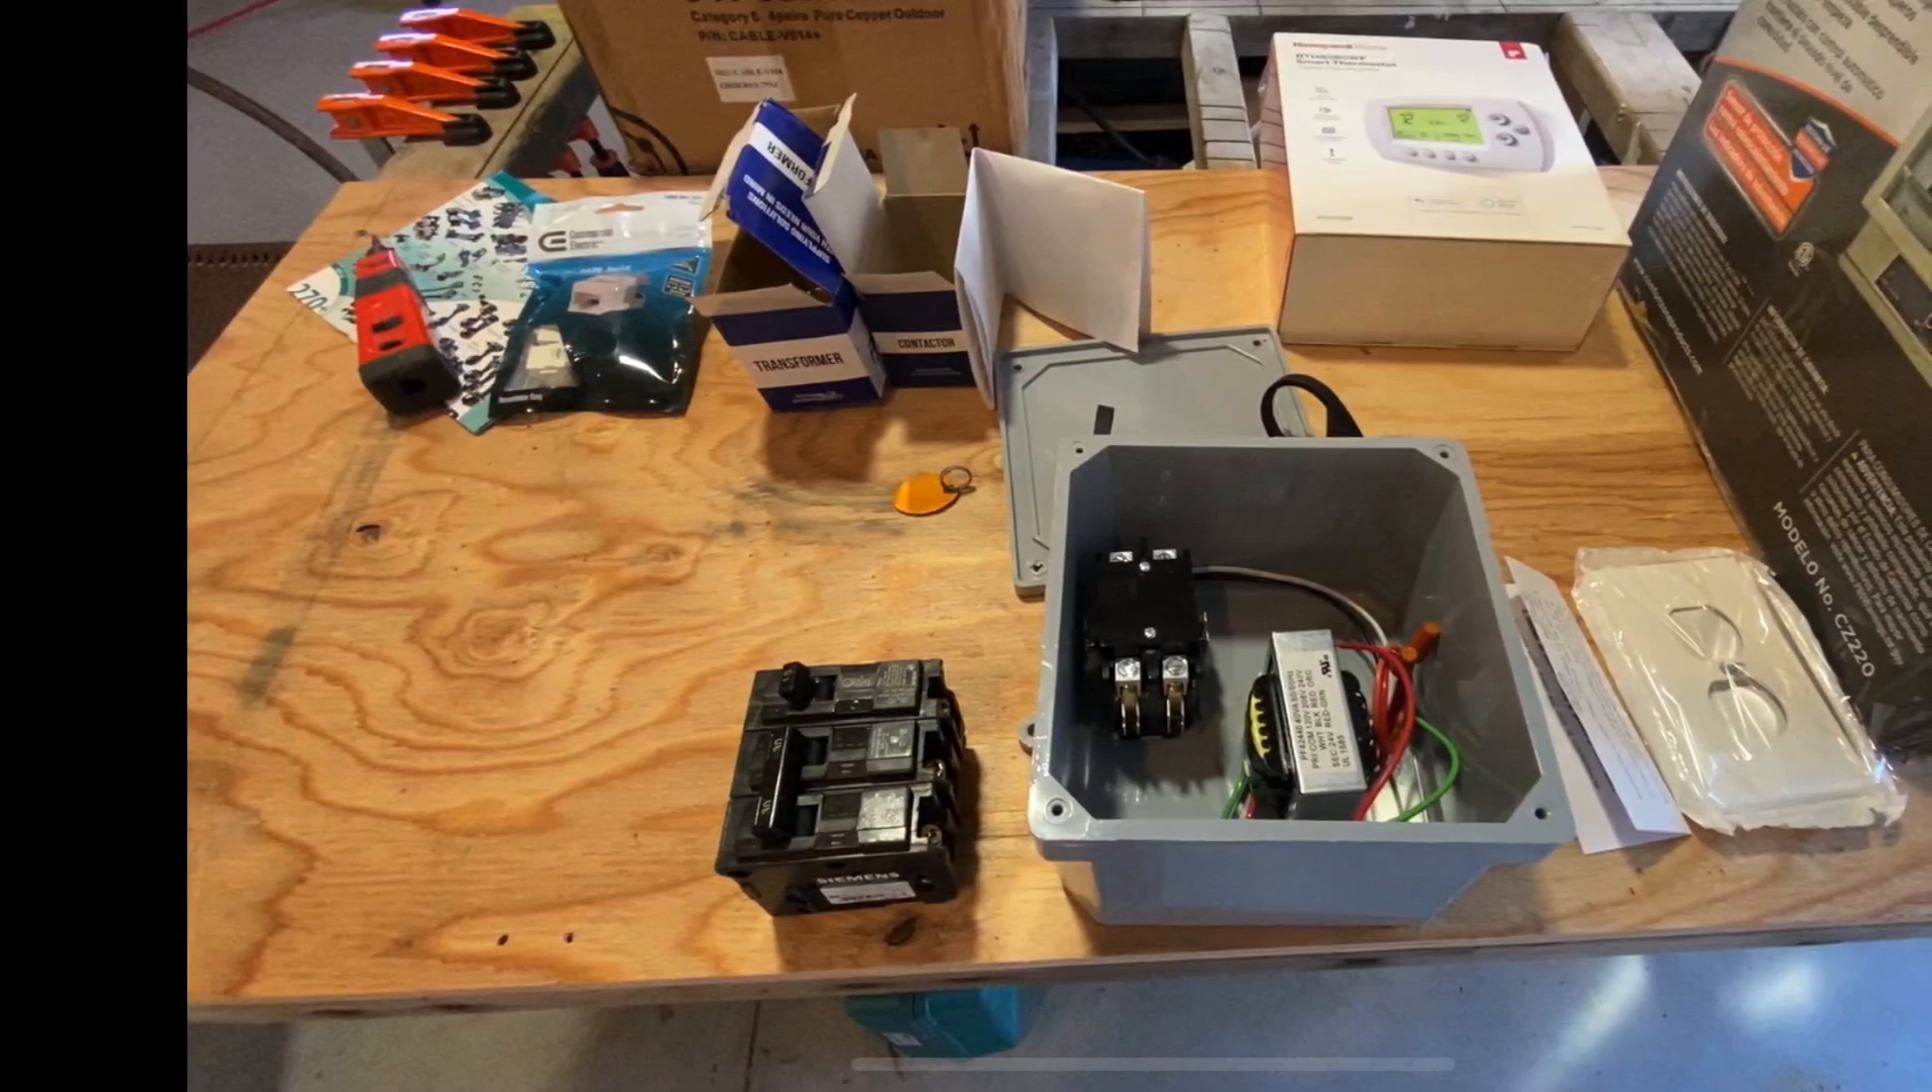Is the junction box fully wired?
No.